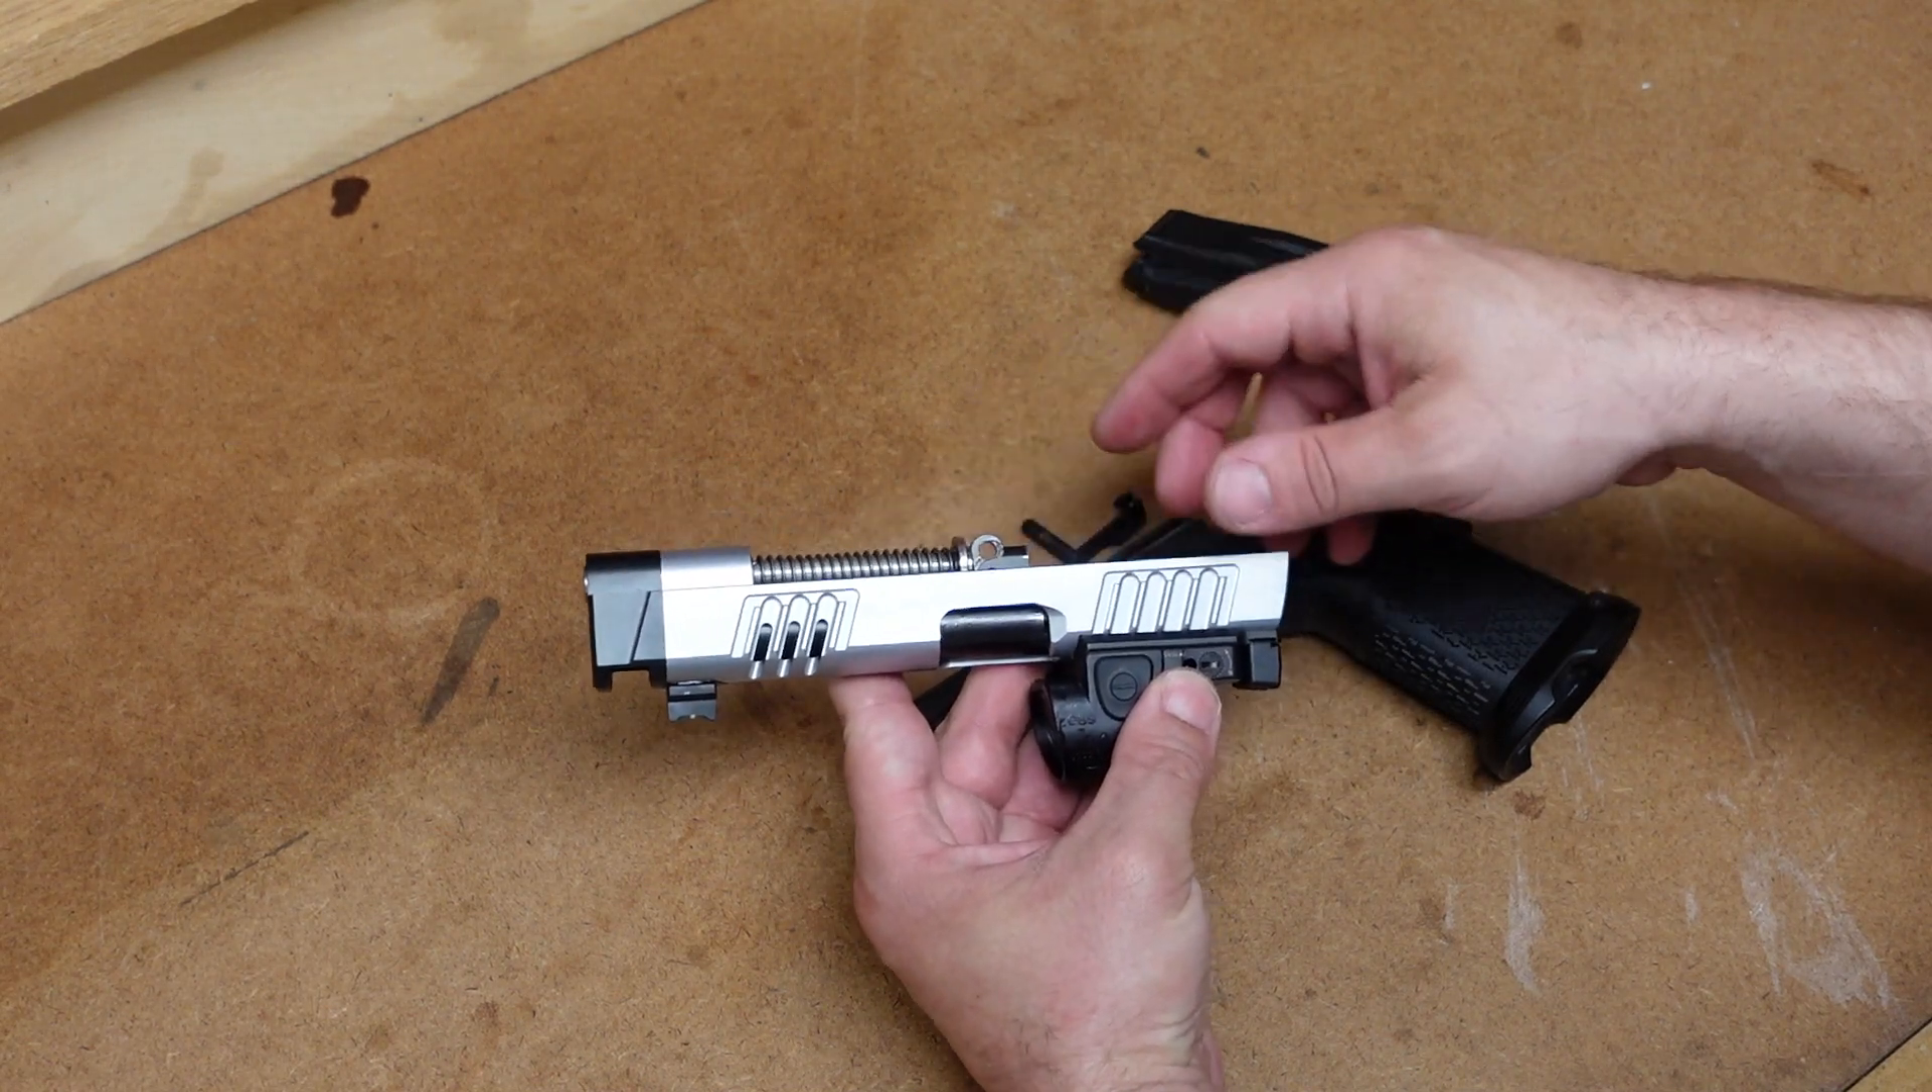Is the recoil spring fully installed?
Yes.